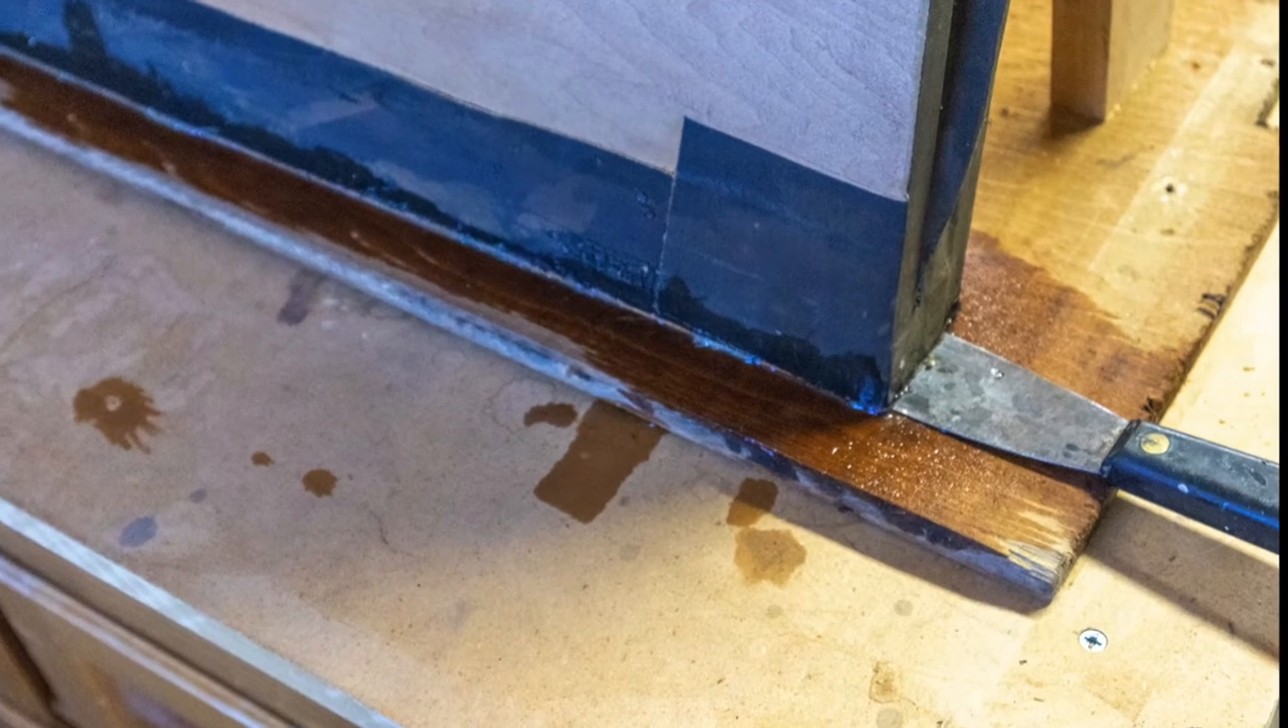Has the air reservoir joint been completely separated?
No.